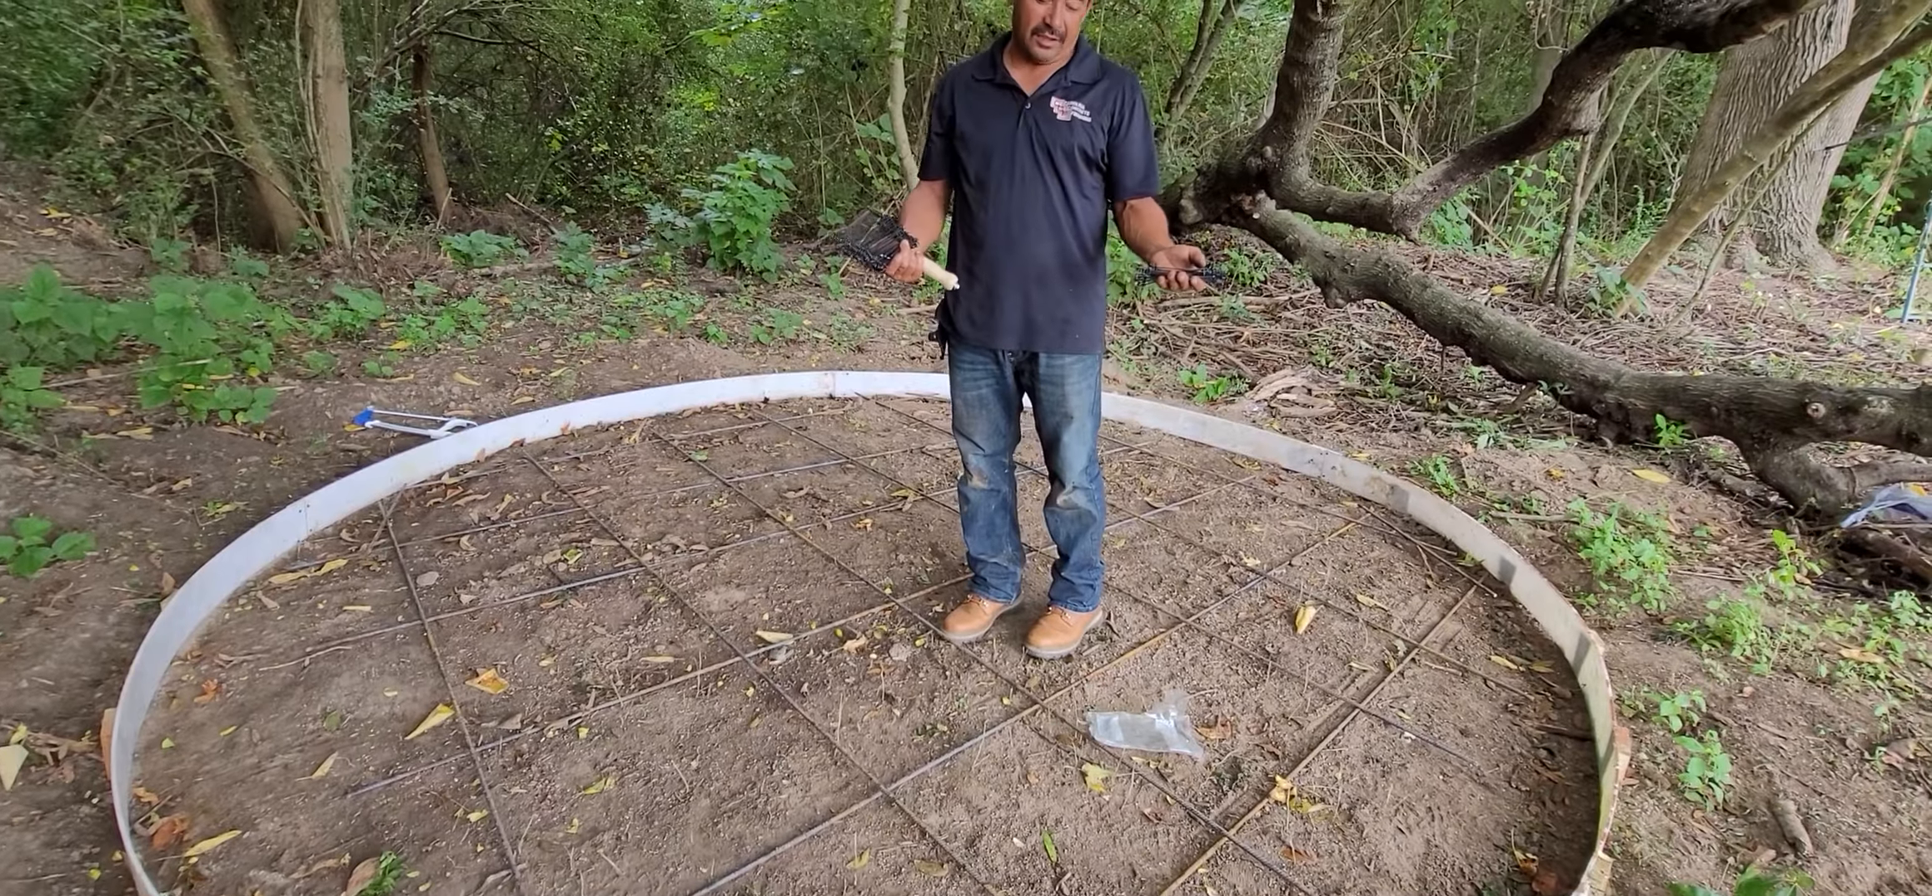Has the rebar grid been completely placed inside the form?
Yes.